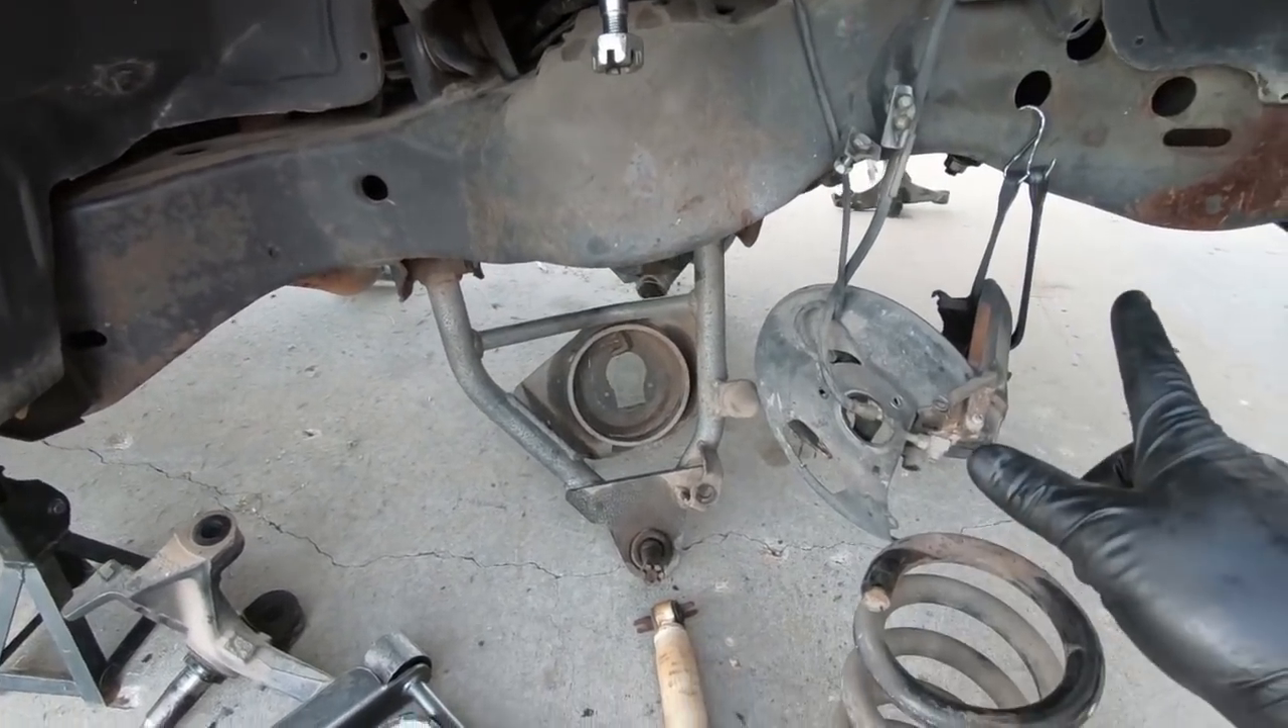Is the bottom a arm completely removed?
No.